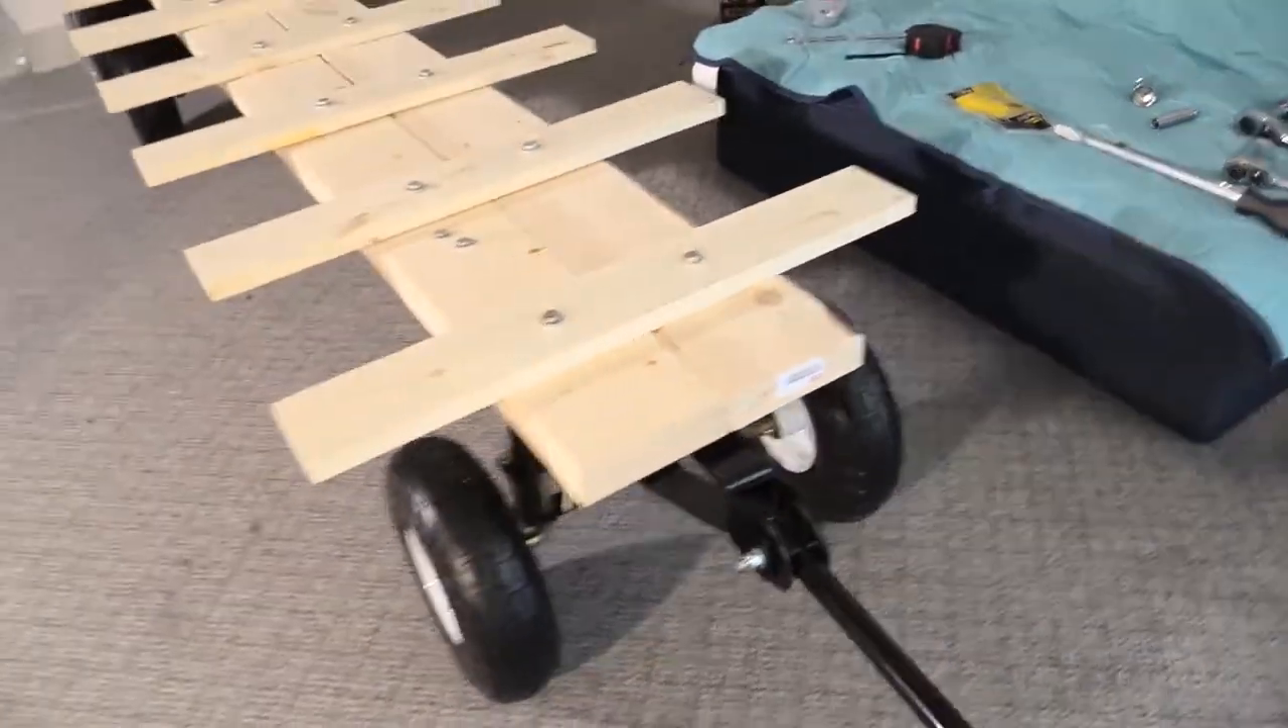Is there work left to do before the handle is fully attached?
No.